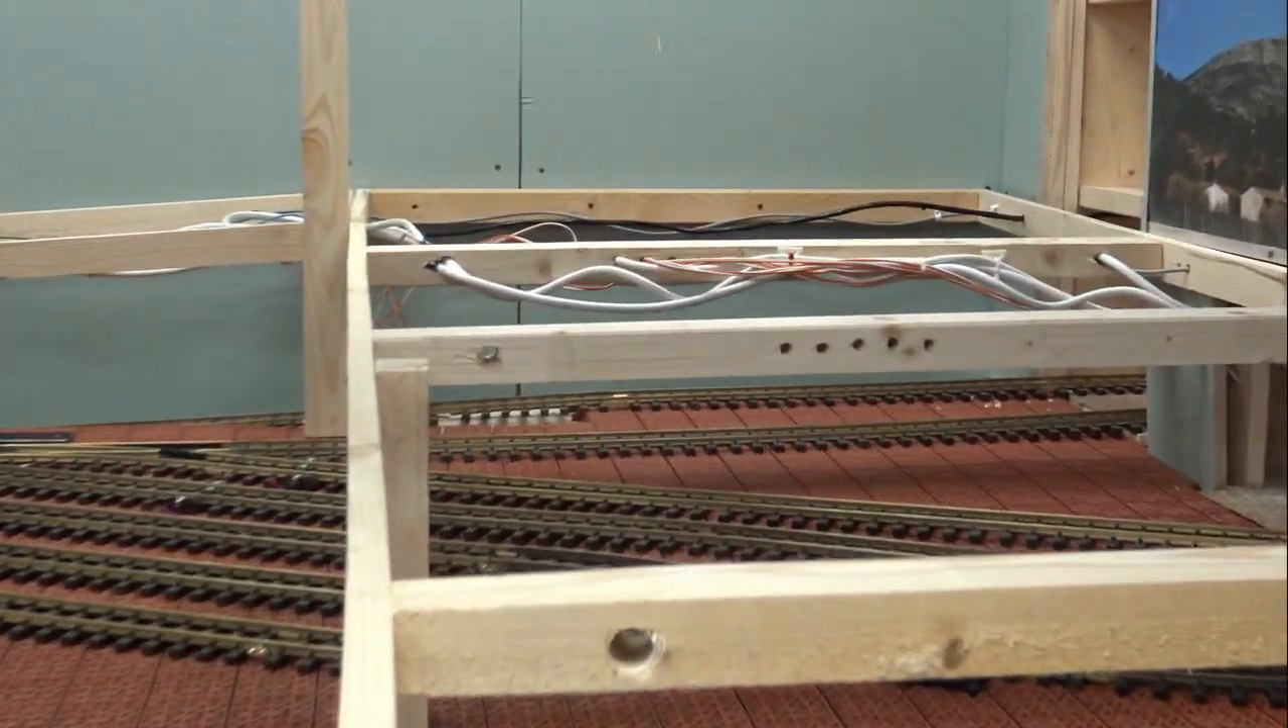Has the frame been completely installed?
Yes.